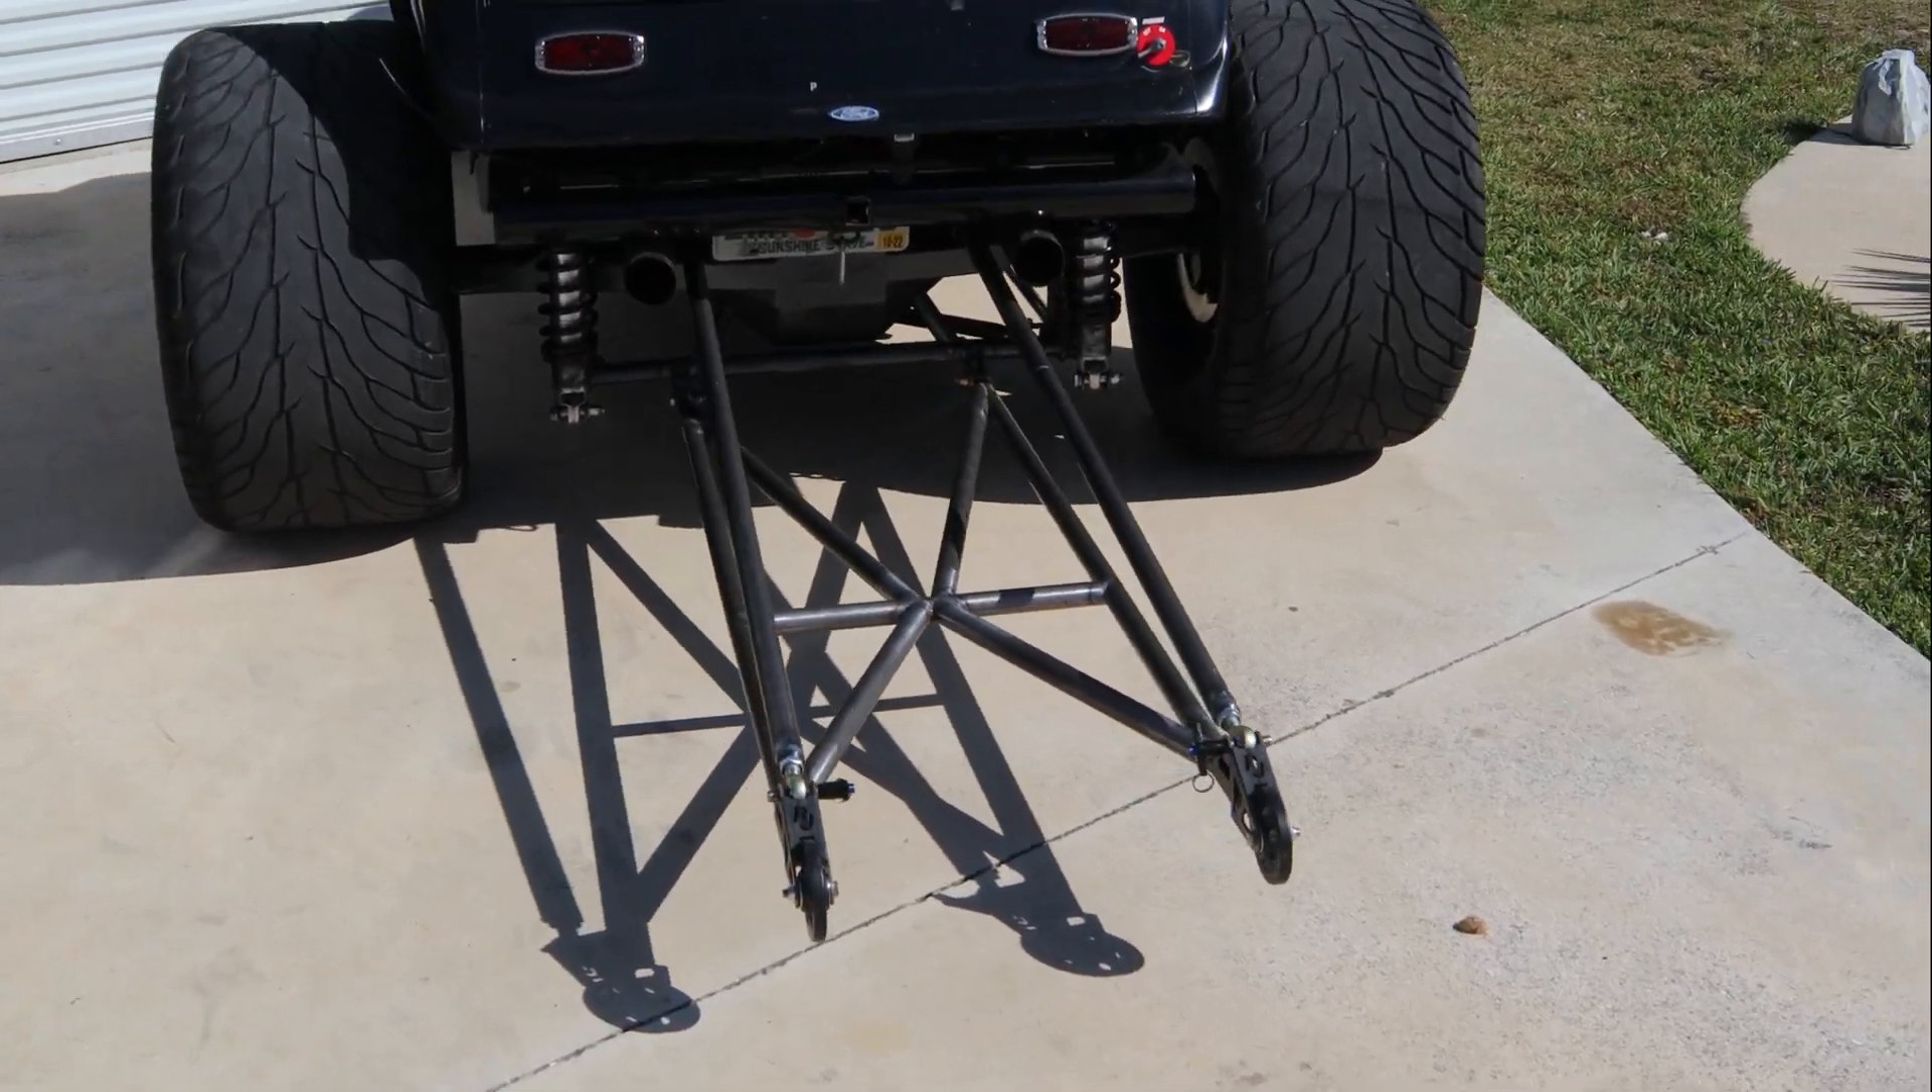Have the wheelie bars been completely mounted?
Yes.